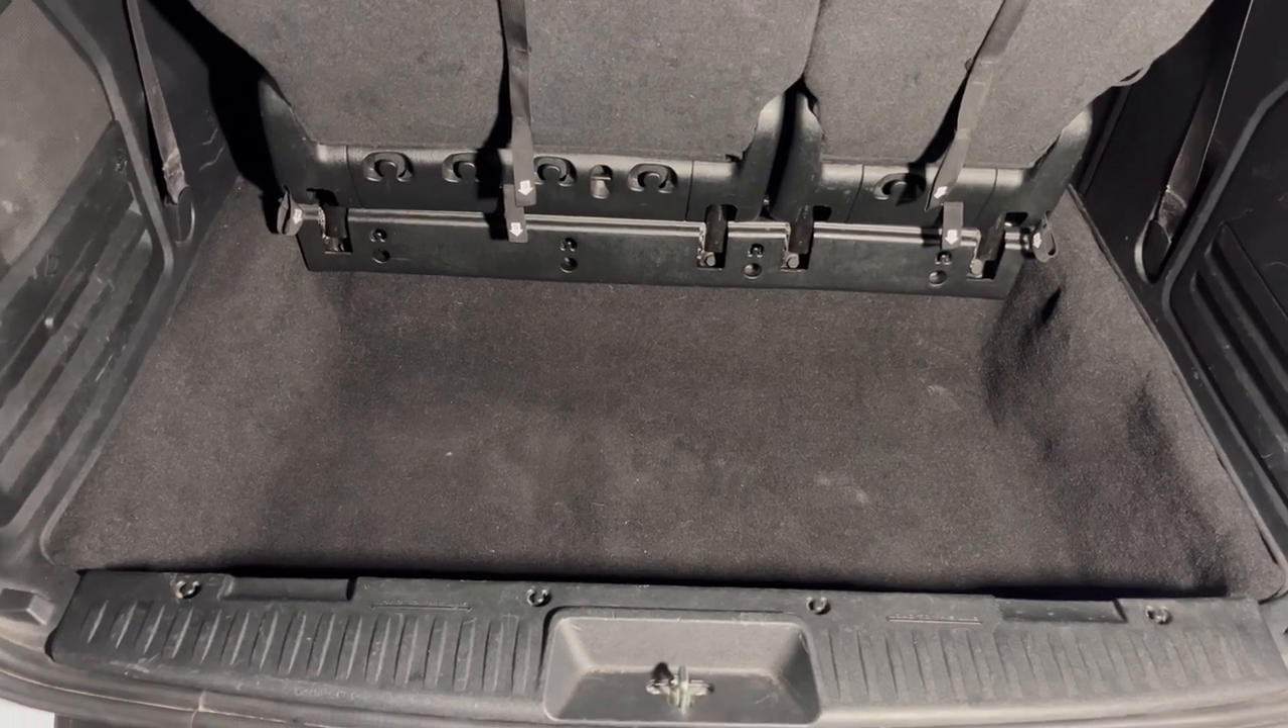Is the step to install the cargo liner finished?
No.